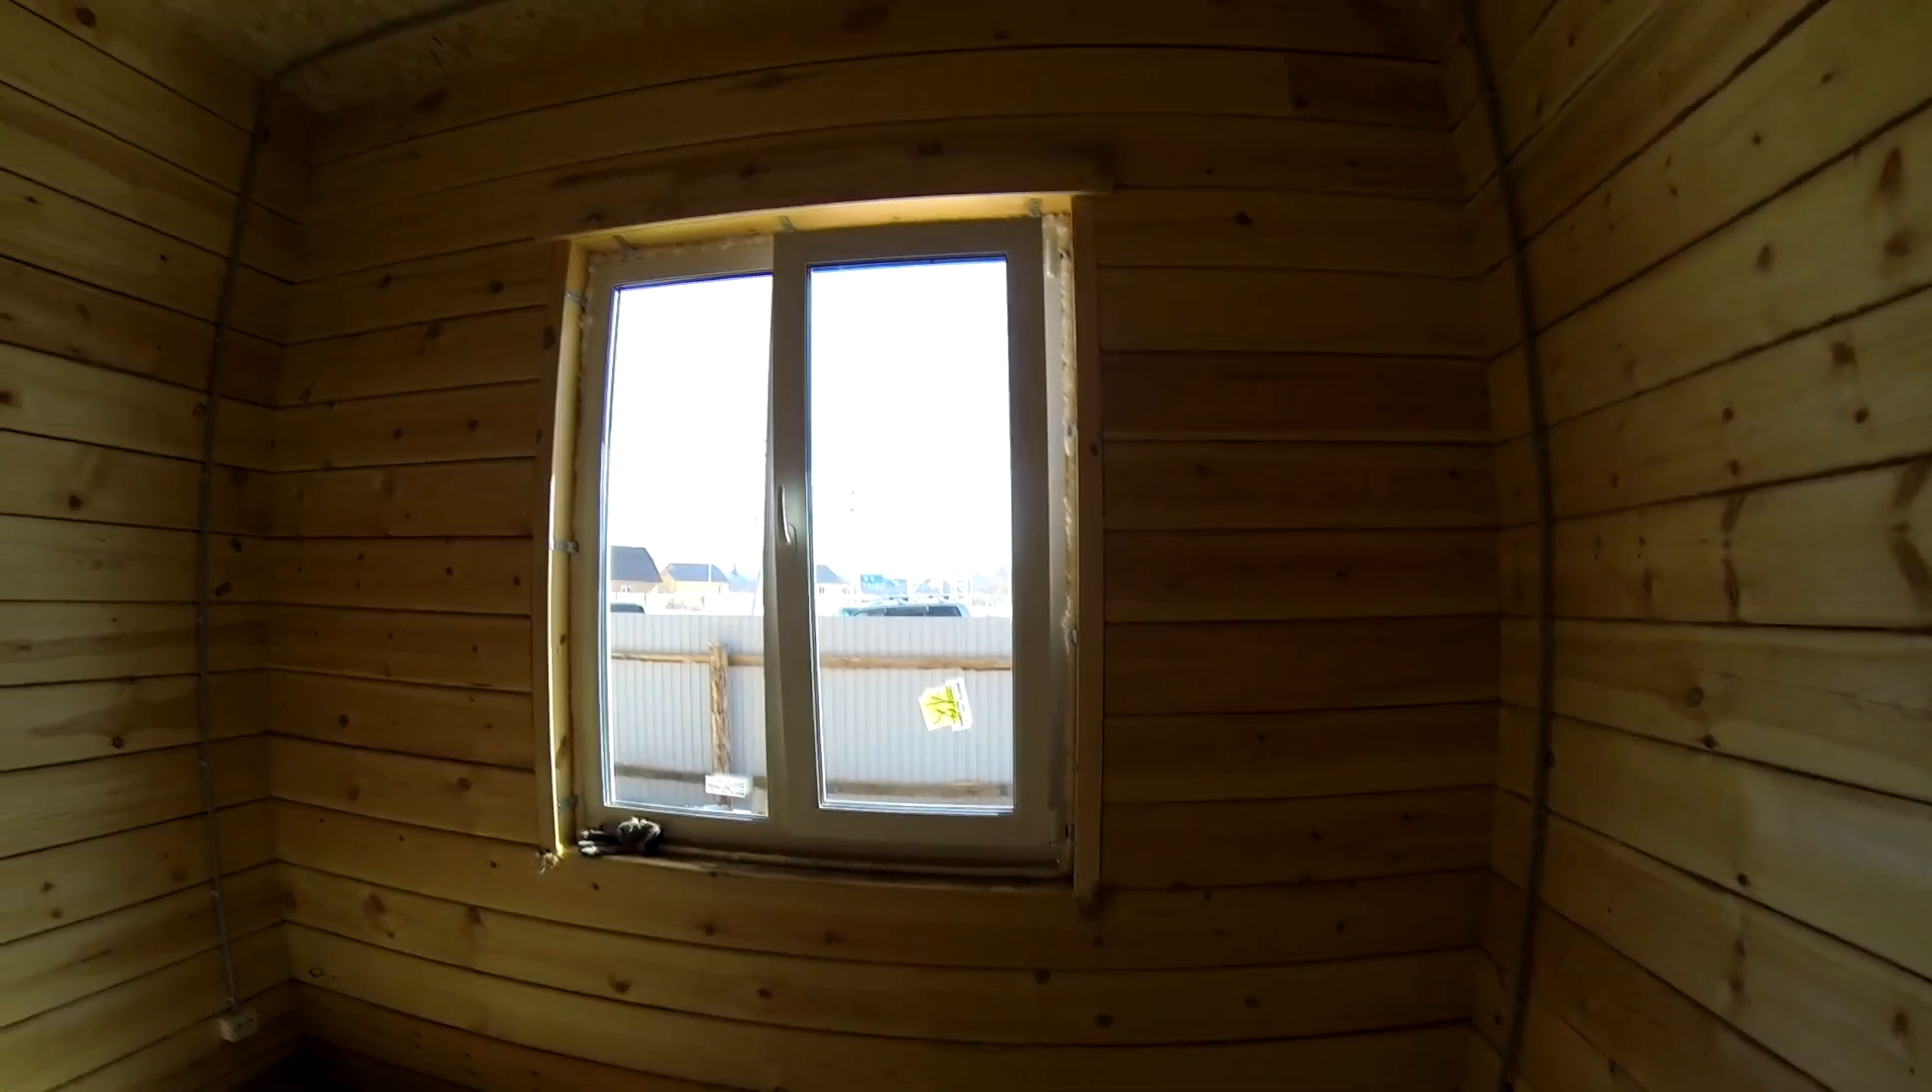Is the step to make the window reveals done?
No.